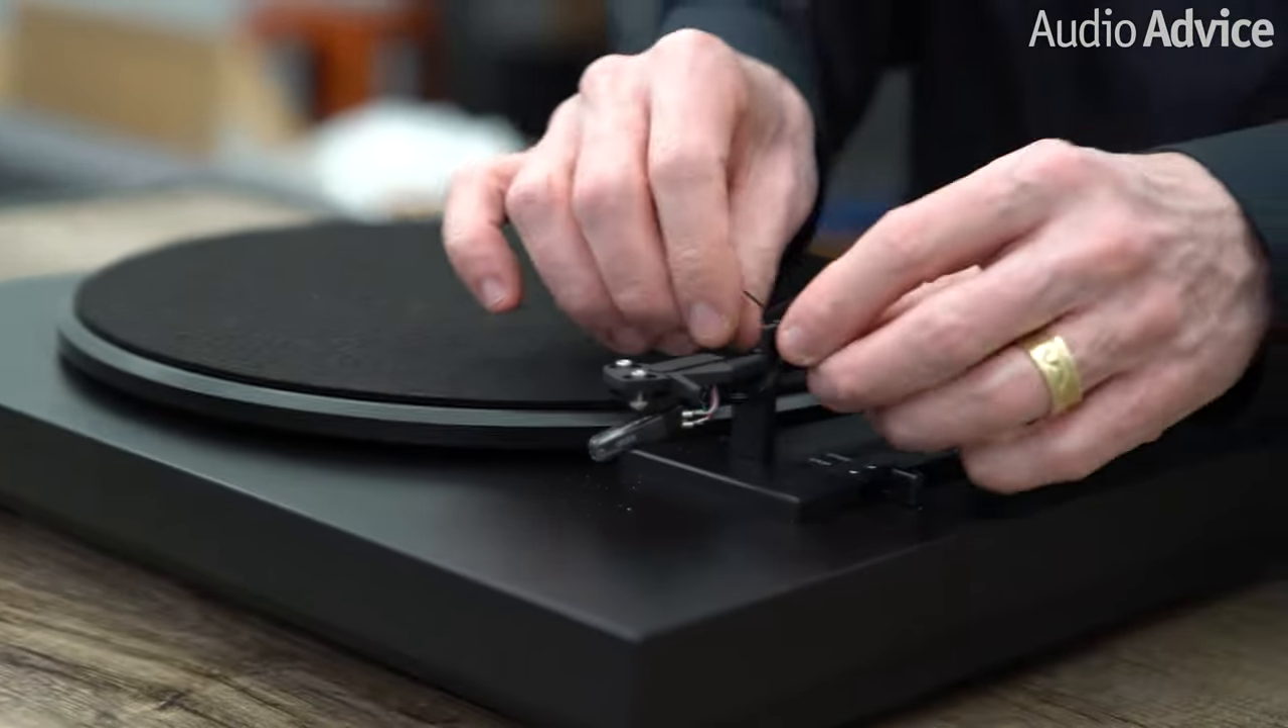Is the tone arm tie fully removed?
No.